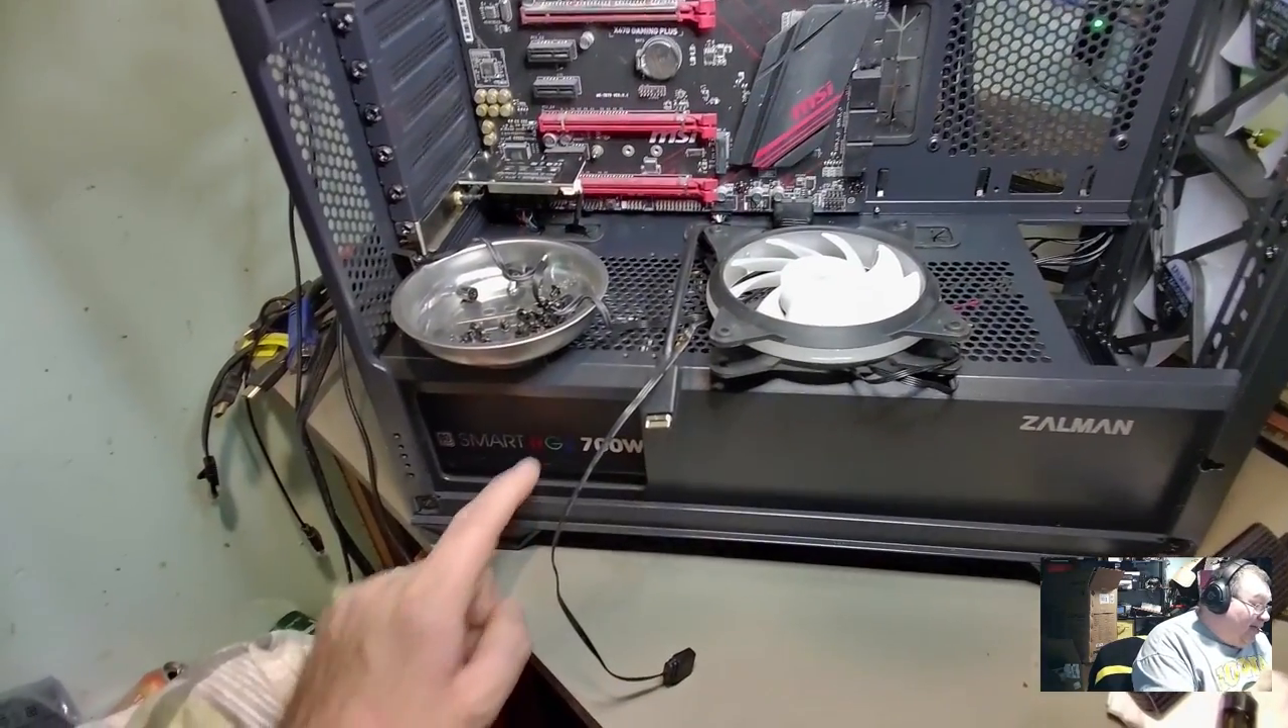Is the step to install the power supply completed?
Yes.